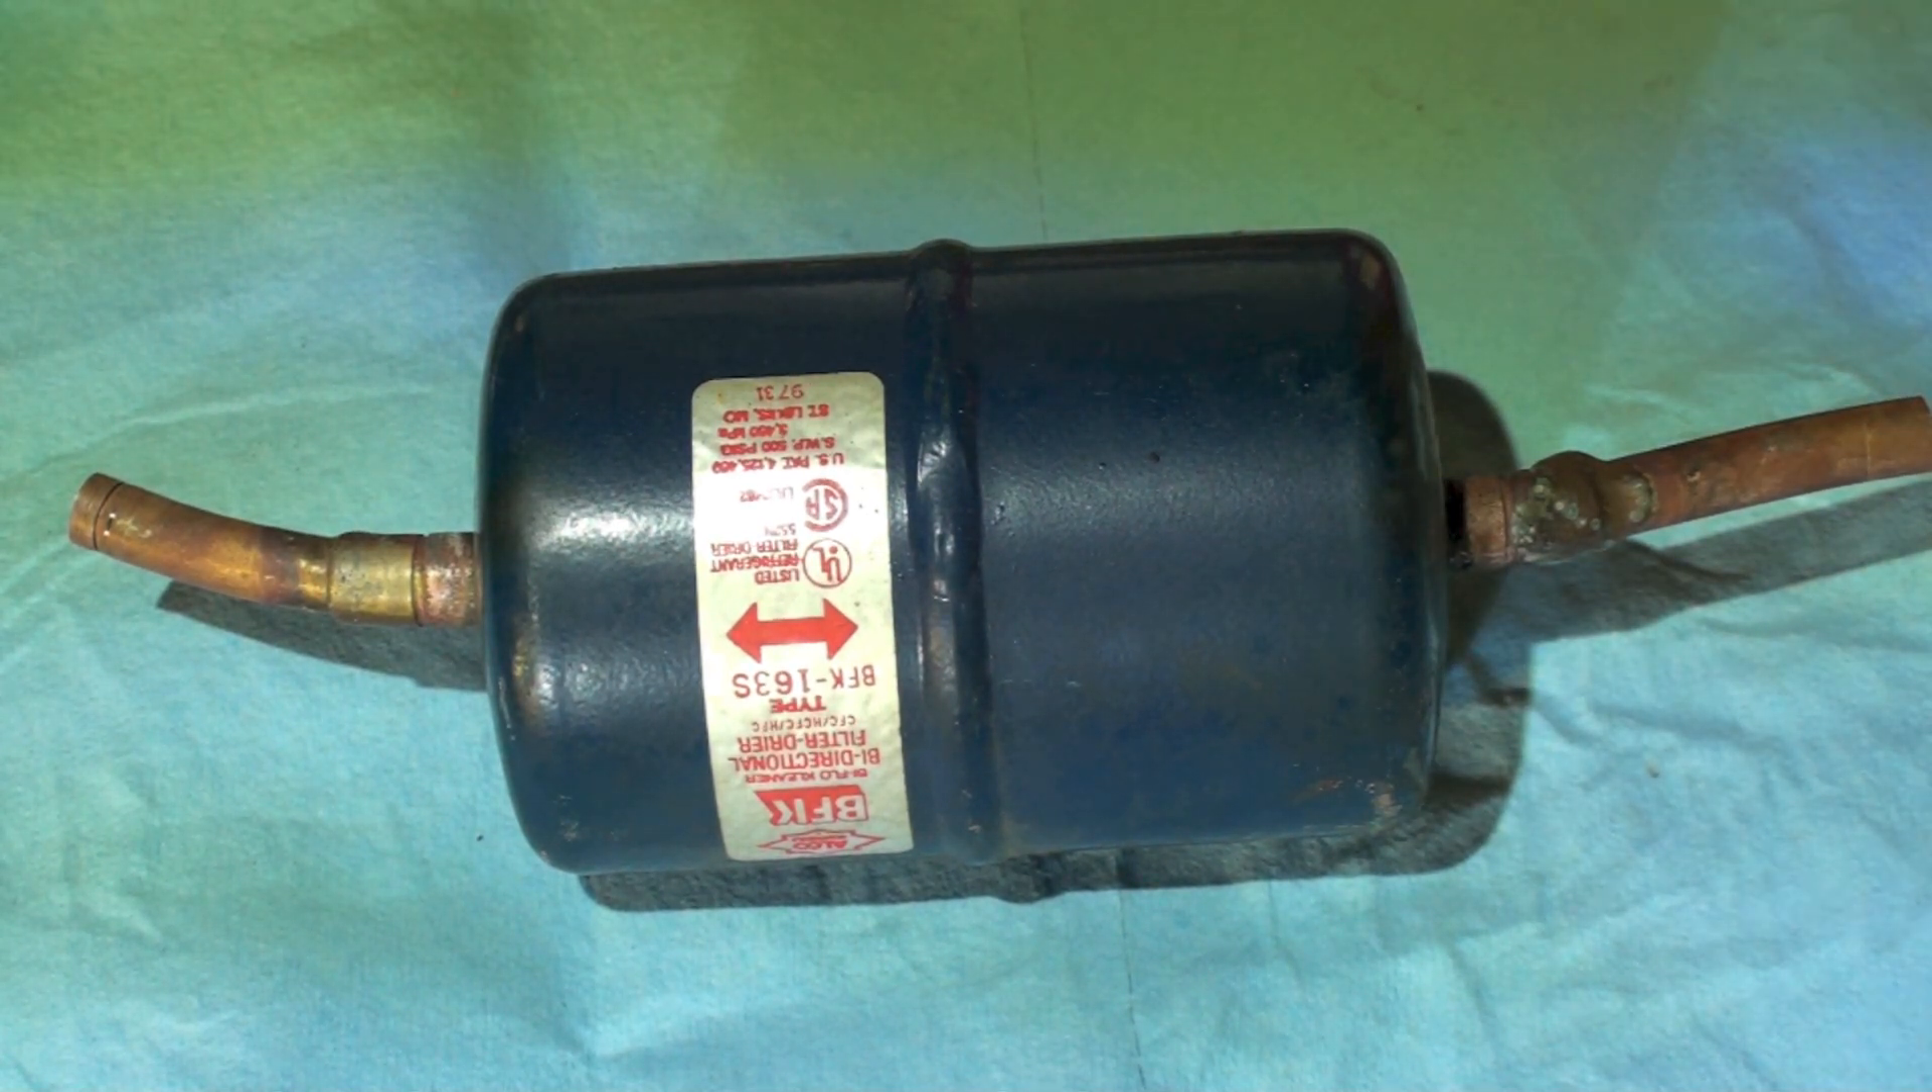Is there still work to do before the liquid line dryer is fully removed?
No.